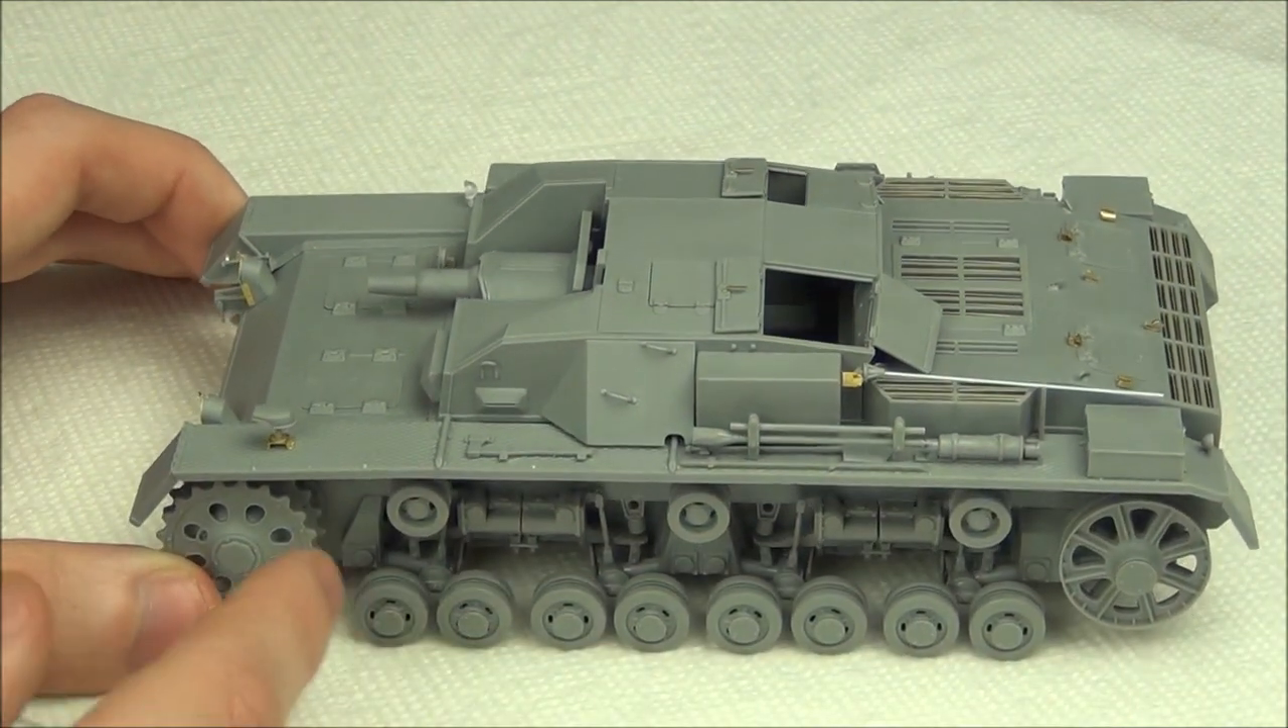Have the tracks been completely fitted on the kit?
No.